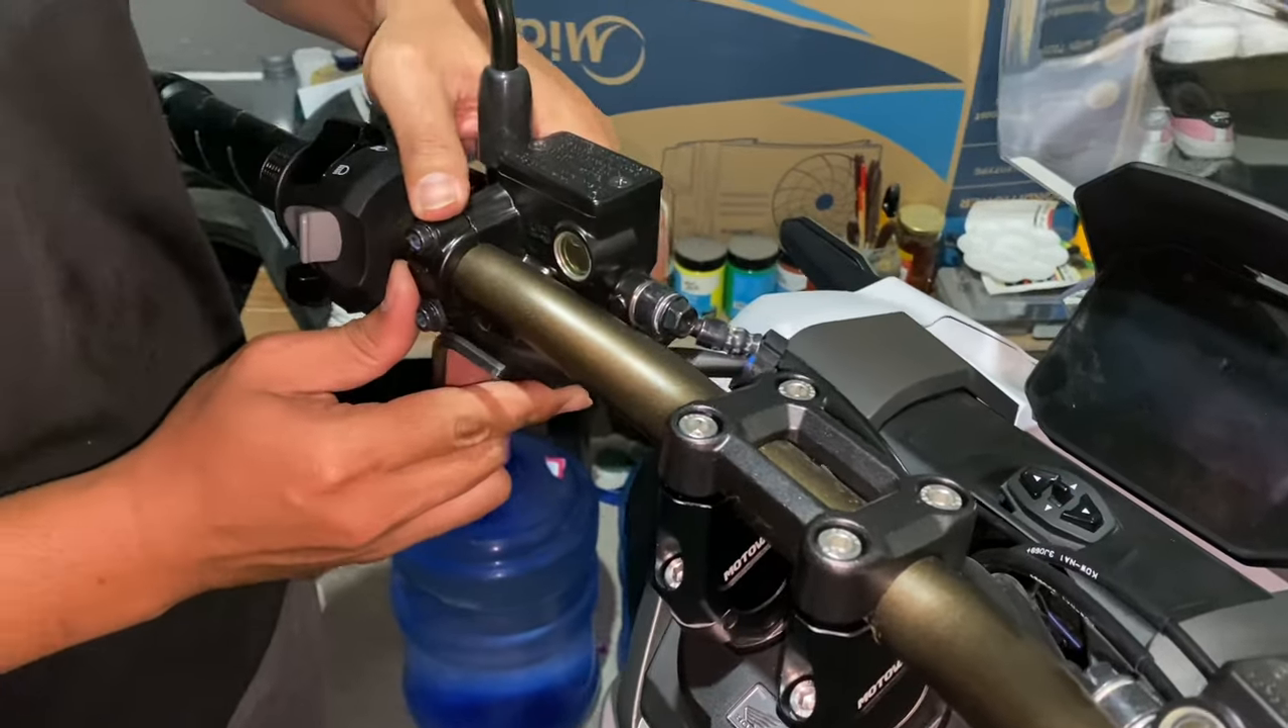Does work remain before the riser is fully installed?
No.